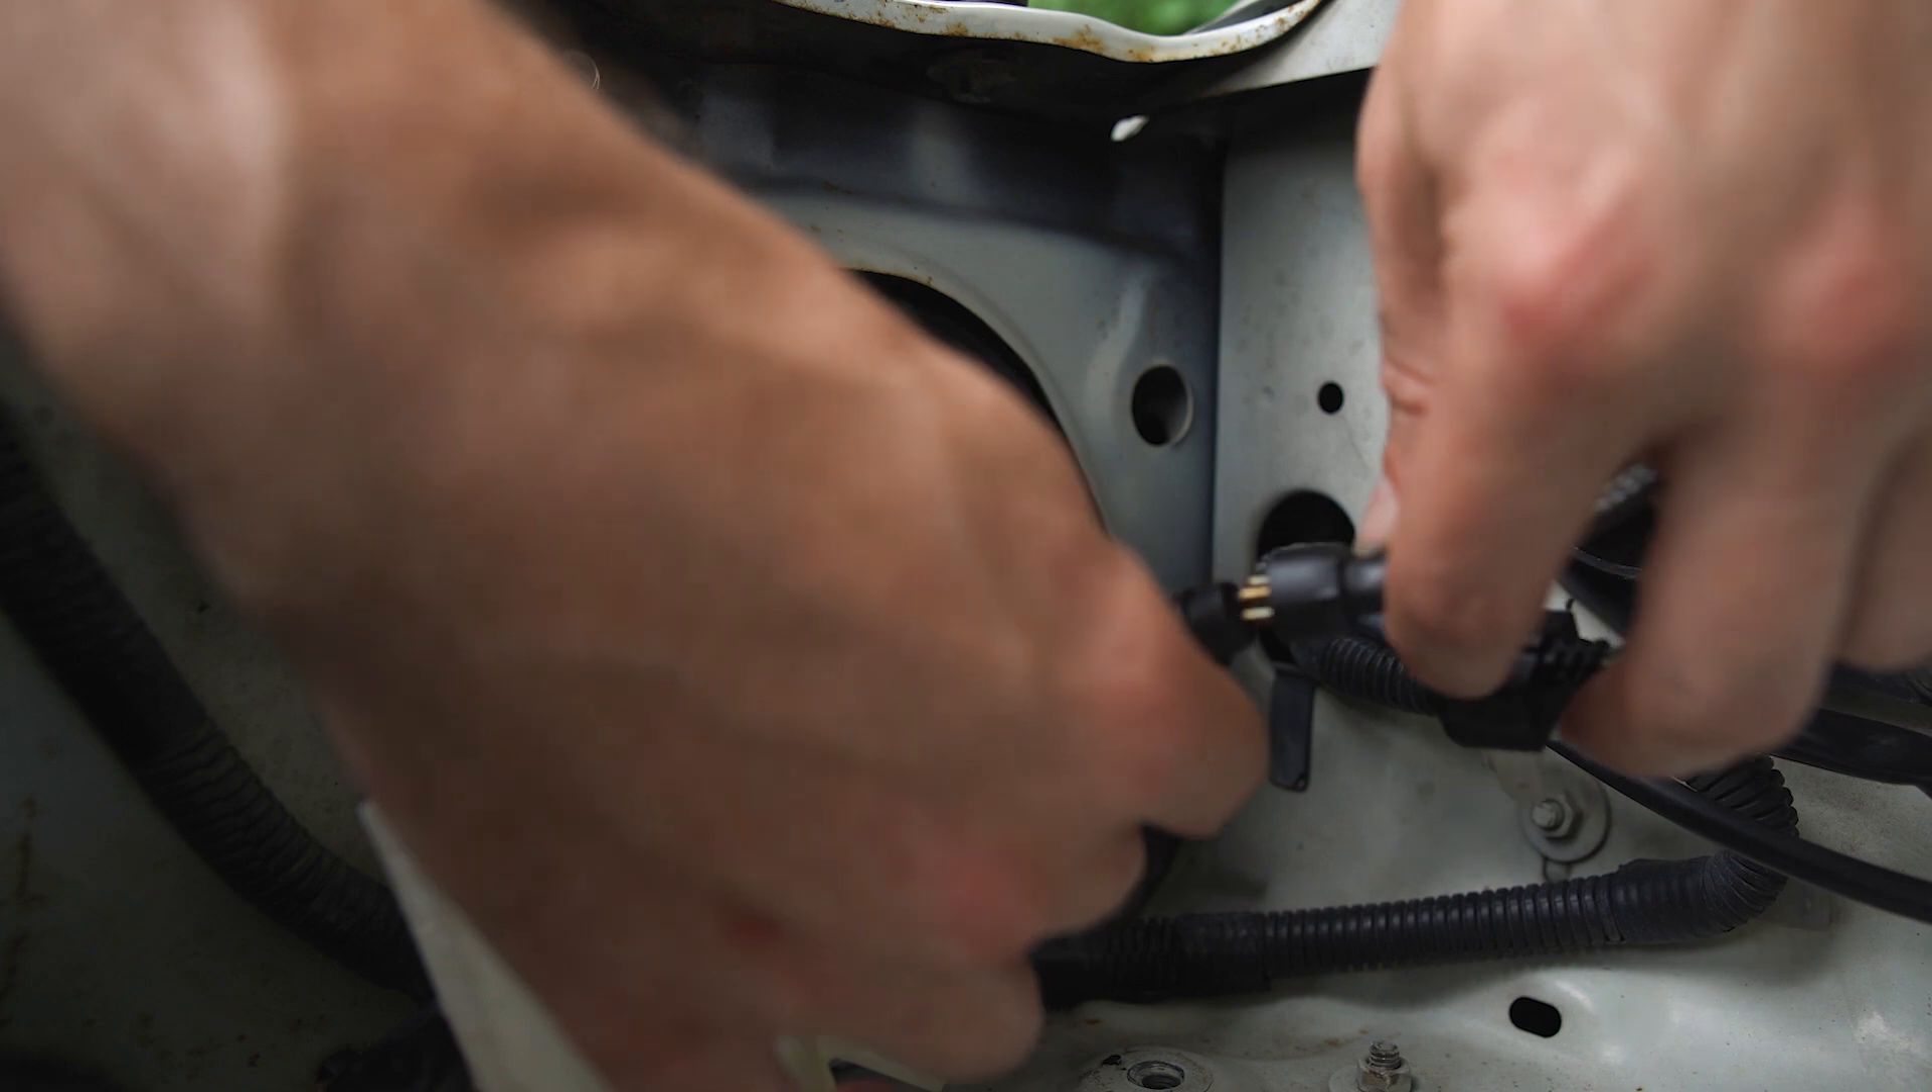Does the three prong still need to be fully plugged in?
Yes.